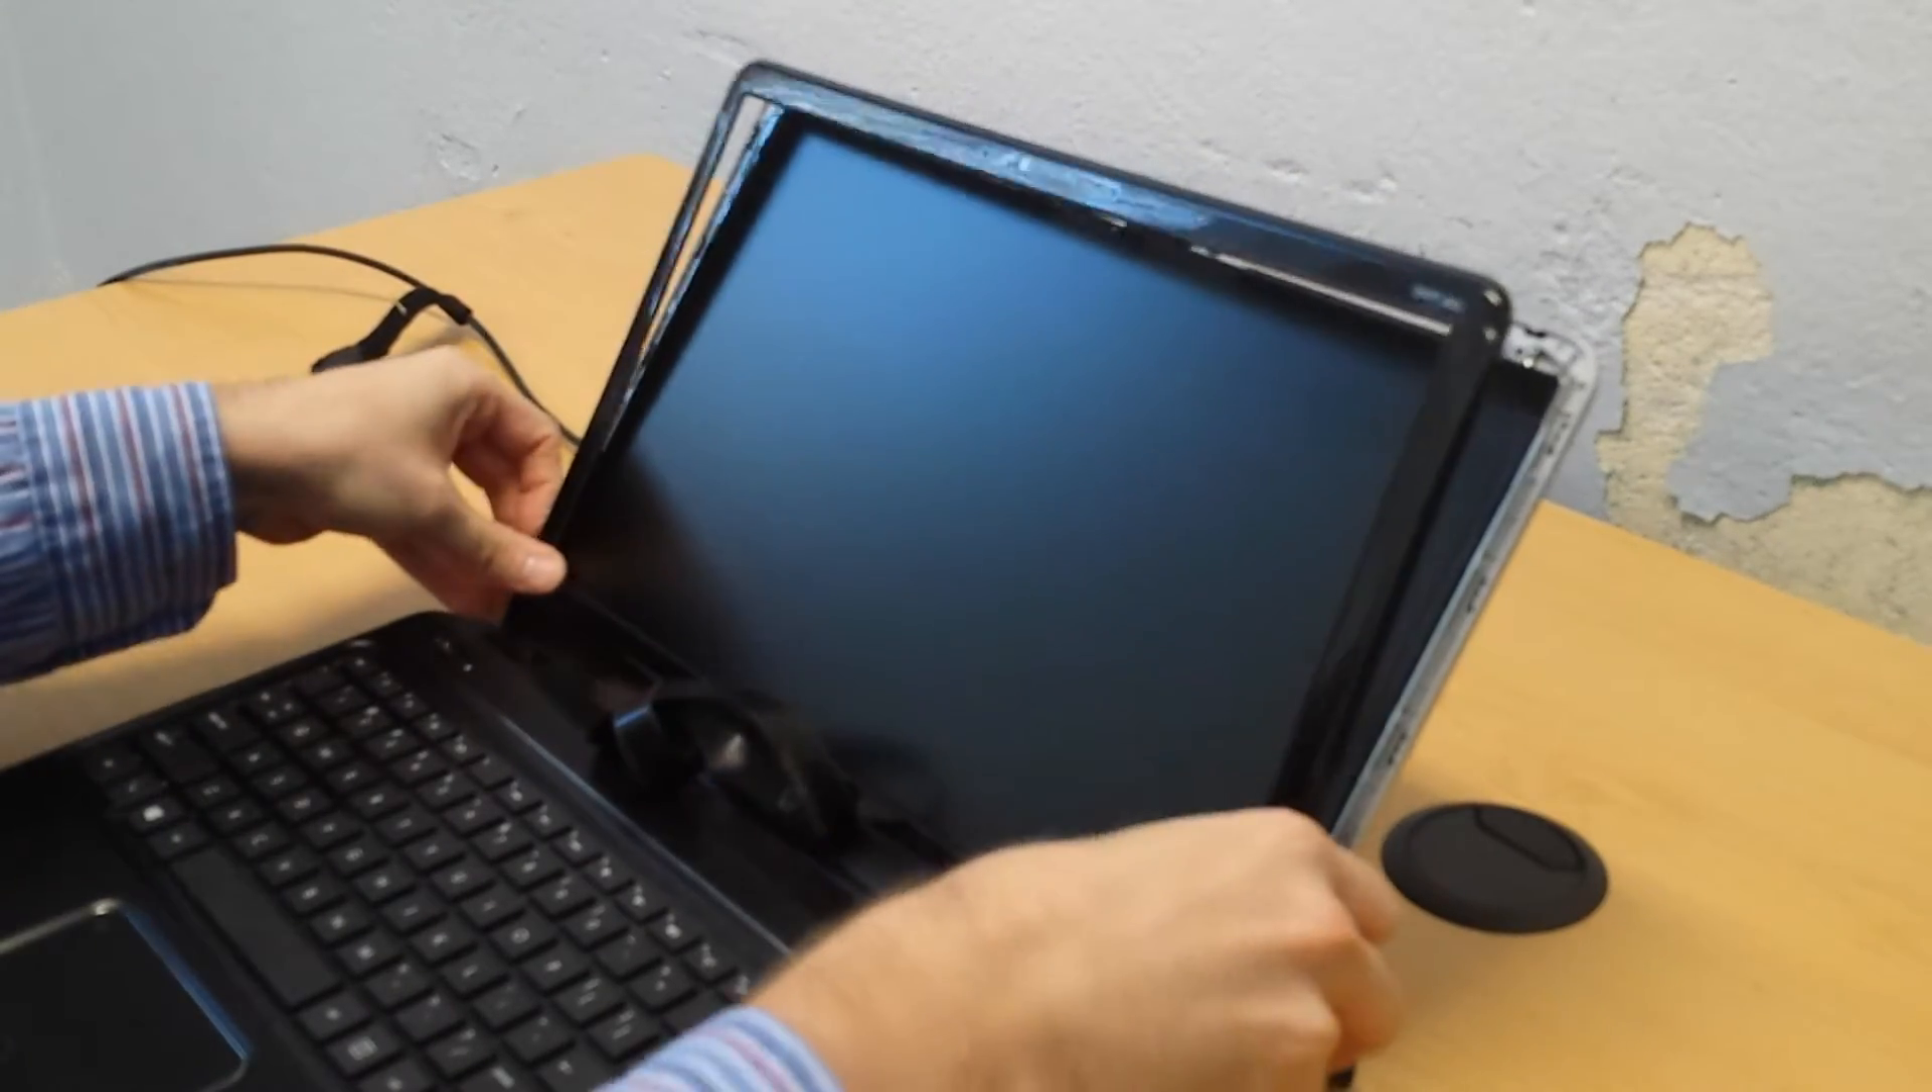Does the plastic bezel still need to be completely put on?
Yes.